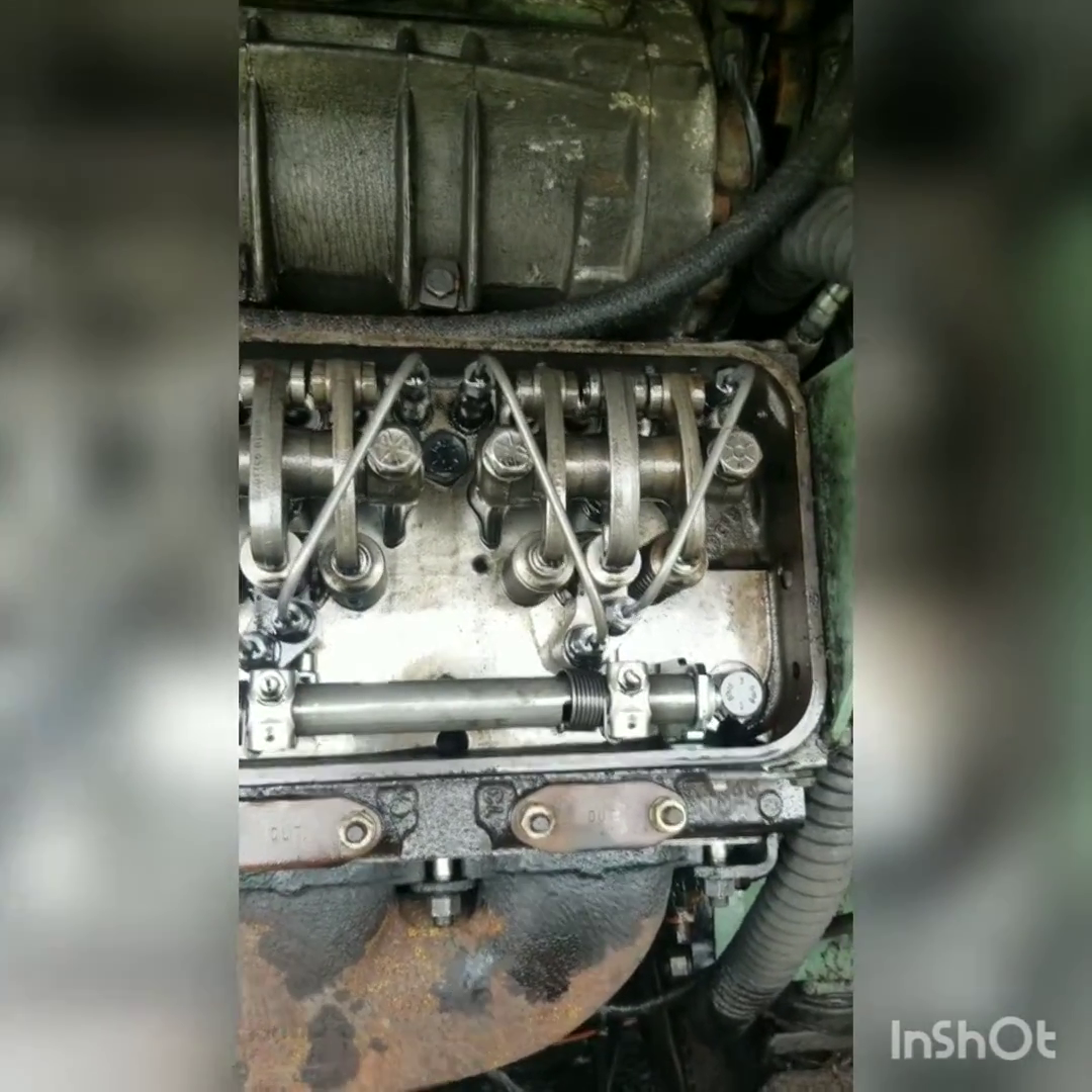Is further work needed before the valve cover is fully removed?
No.